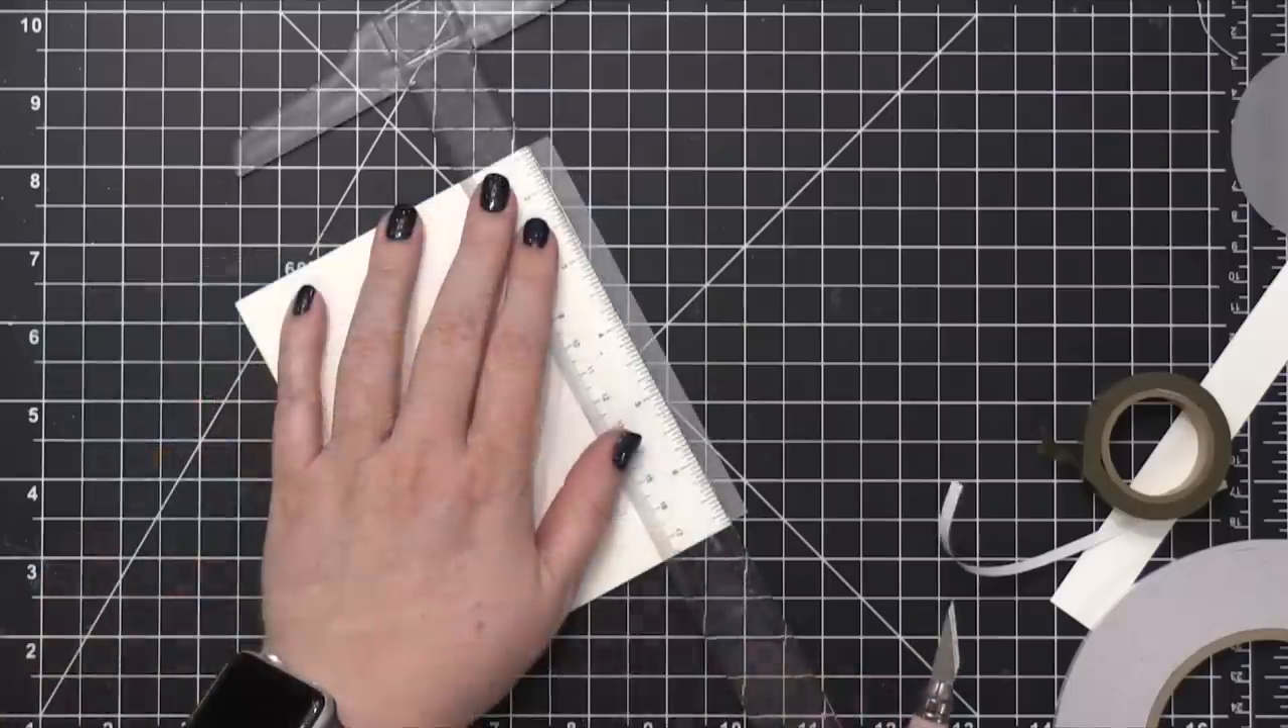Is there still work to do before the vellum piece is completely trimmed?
Yes.